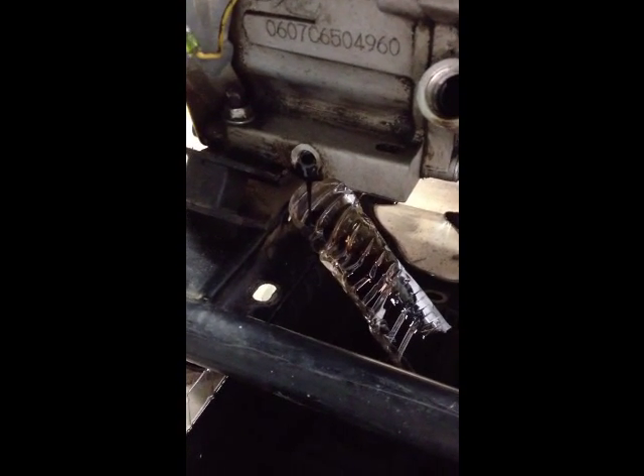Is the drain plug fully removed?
Yes.